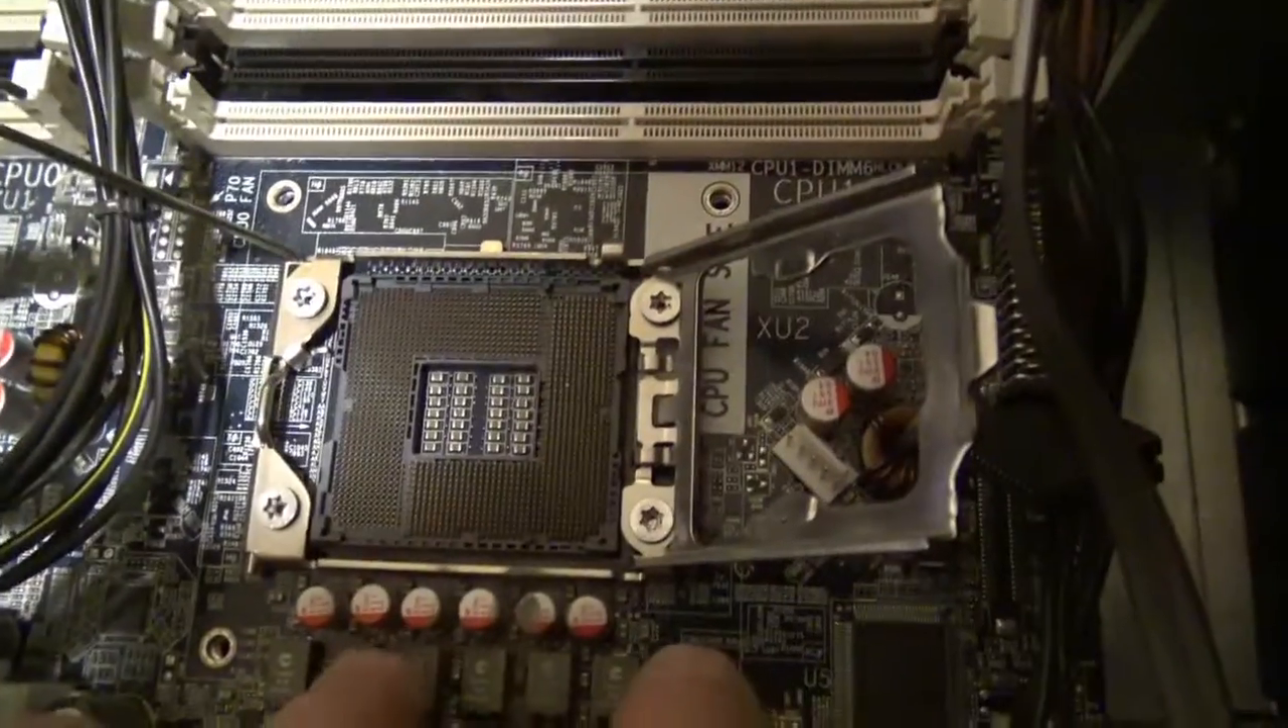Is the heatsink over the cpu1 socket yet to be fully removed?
No.